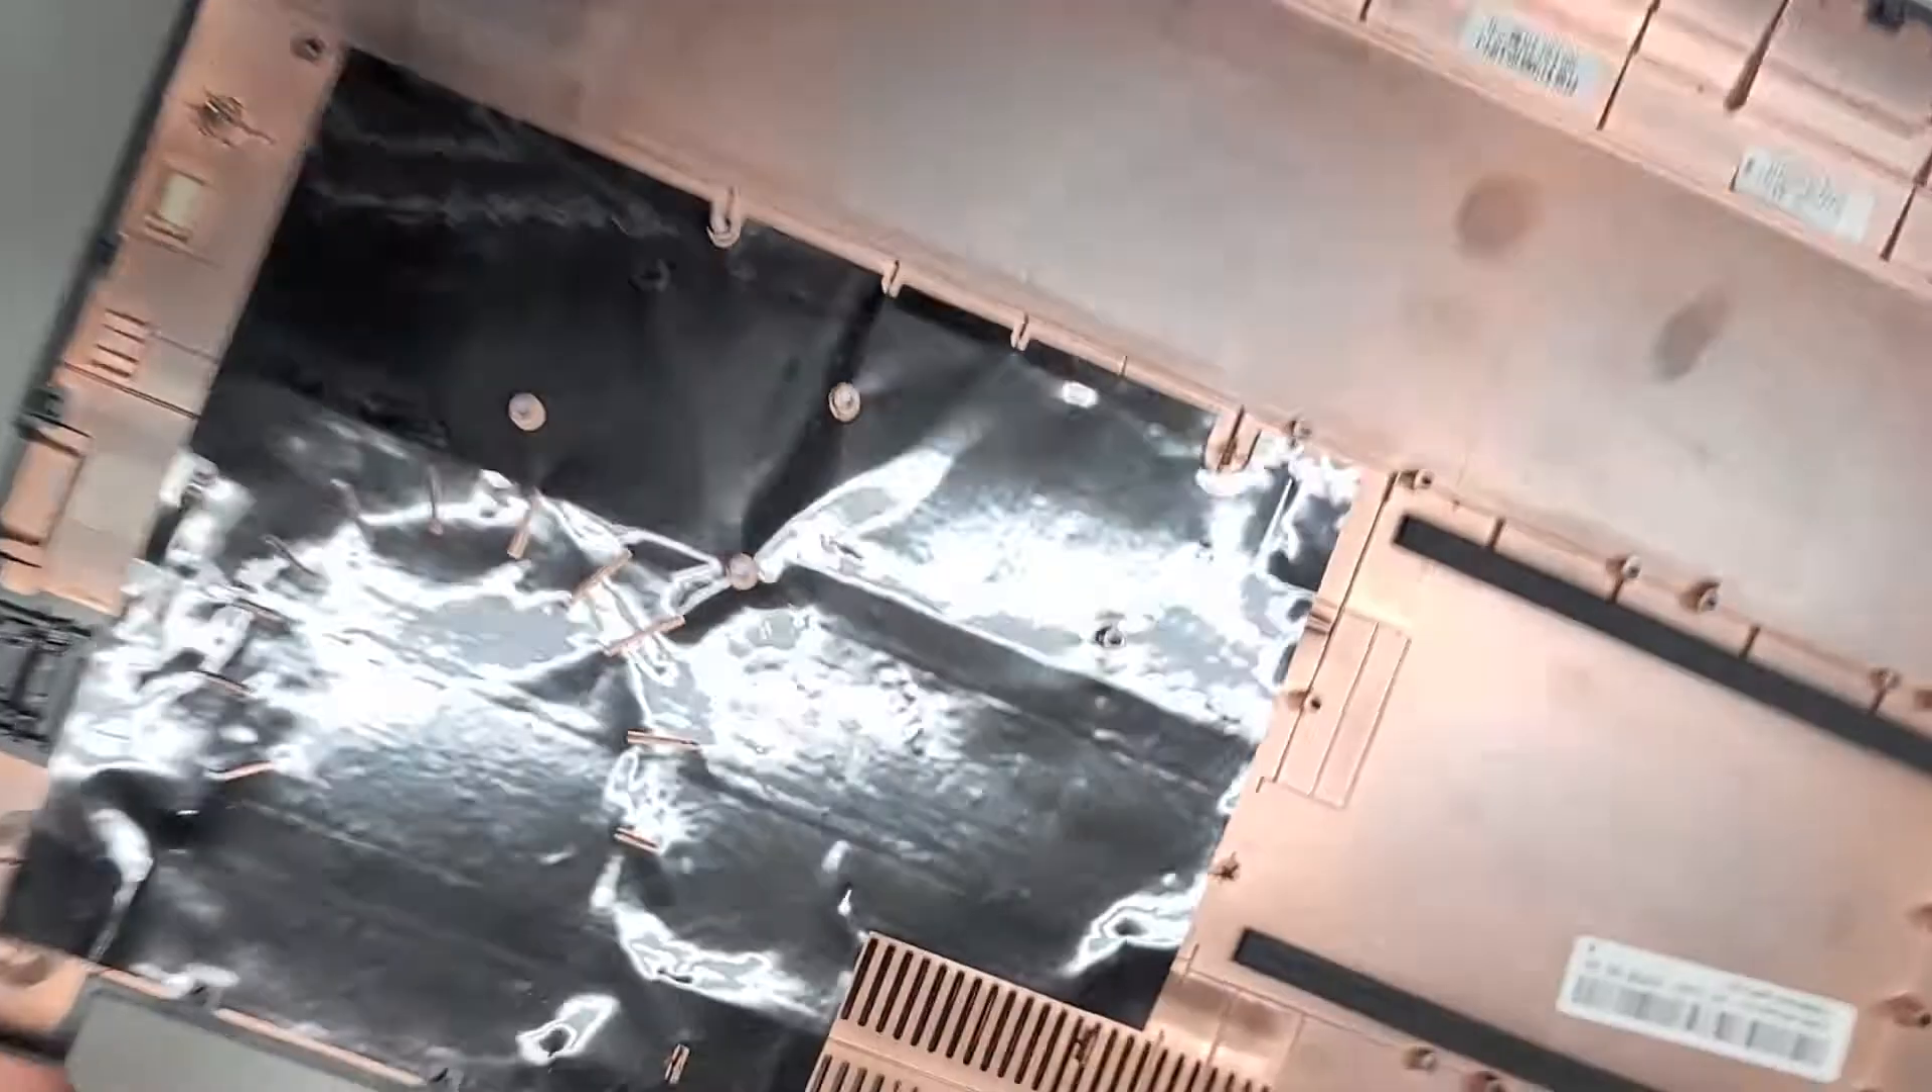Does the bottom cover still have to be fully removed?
No.